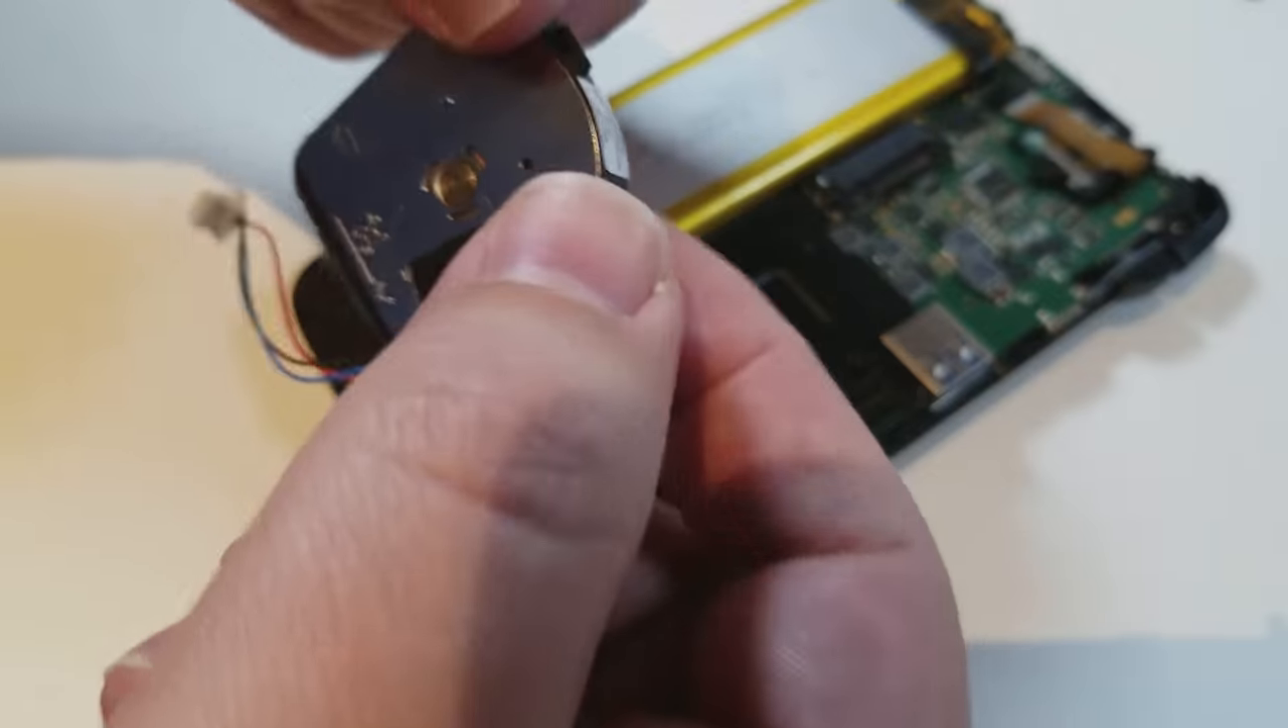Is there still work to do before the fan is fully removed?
No.